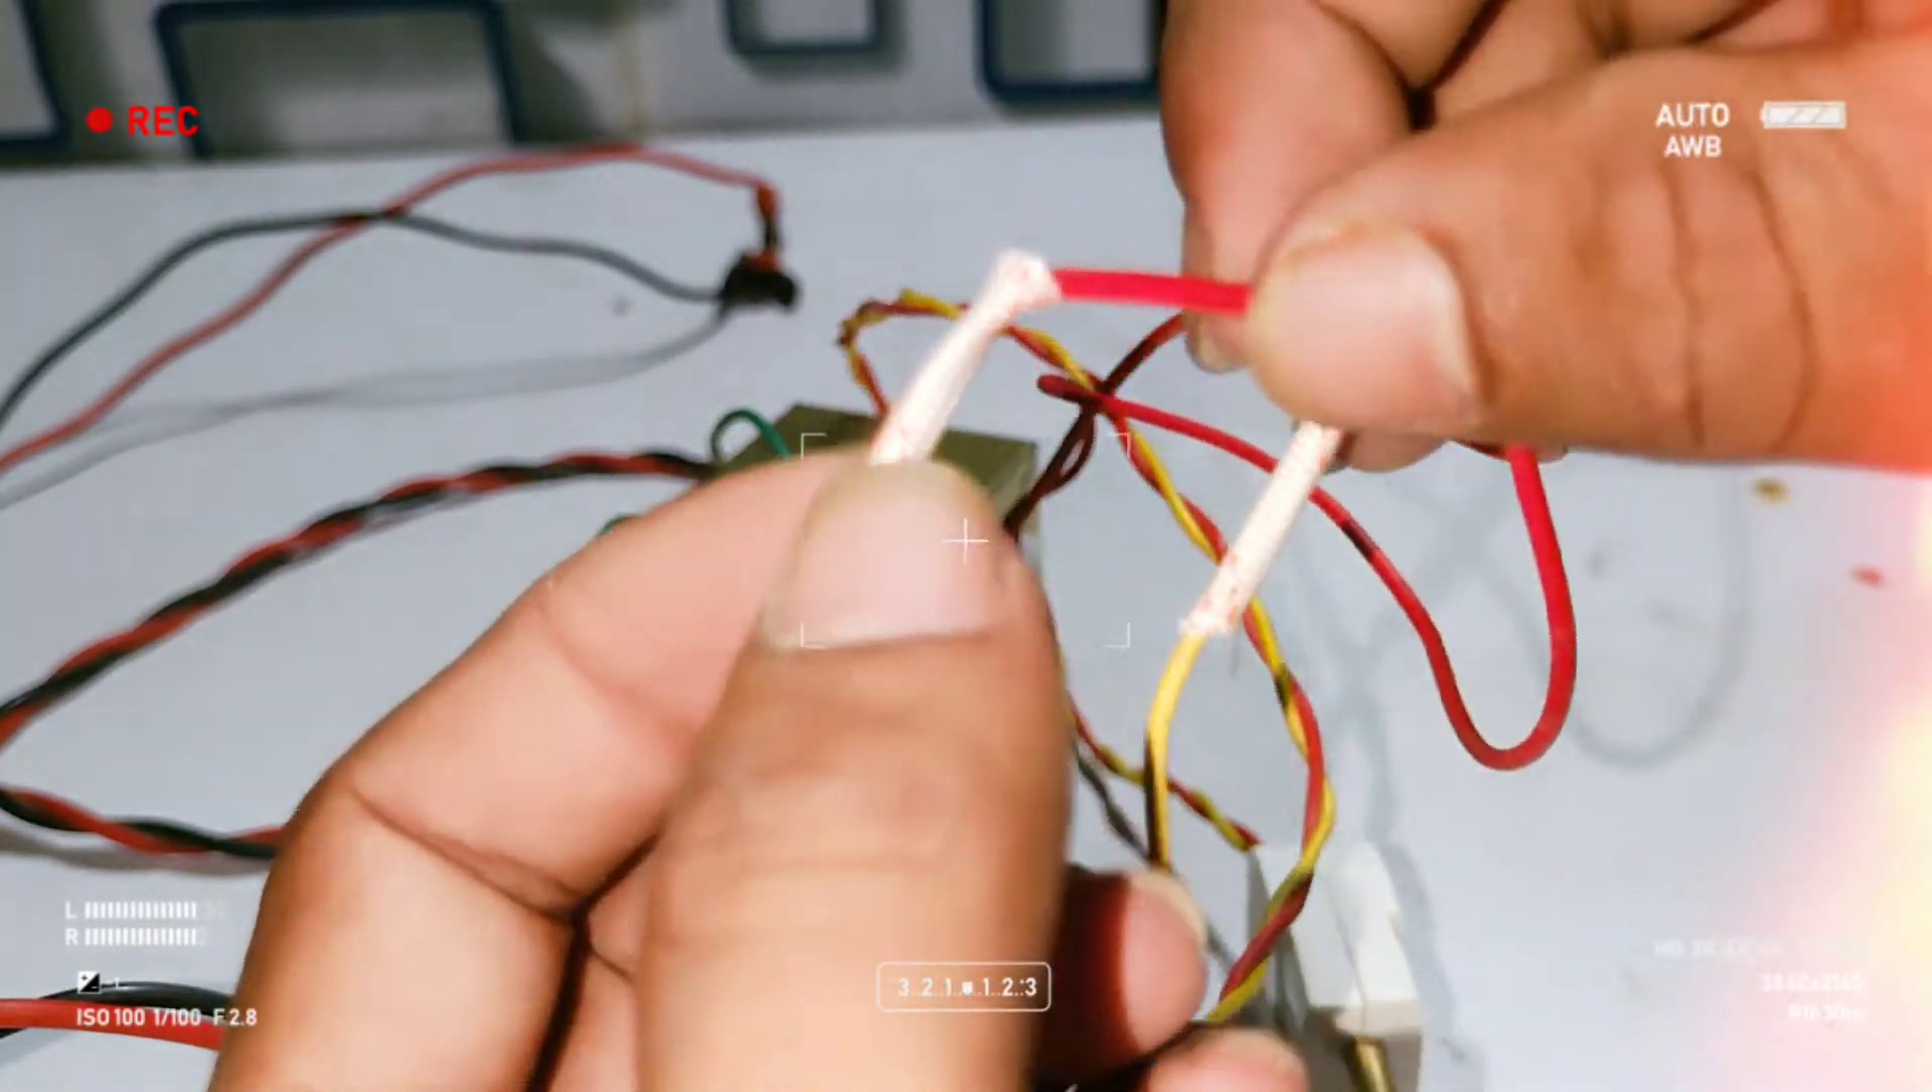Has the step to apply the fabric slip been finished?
Yes.